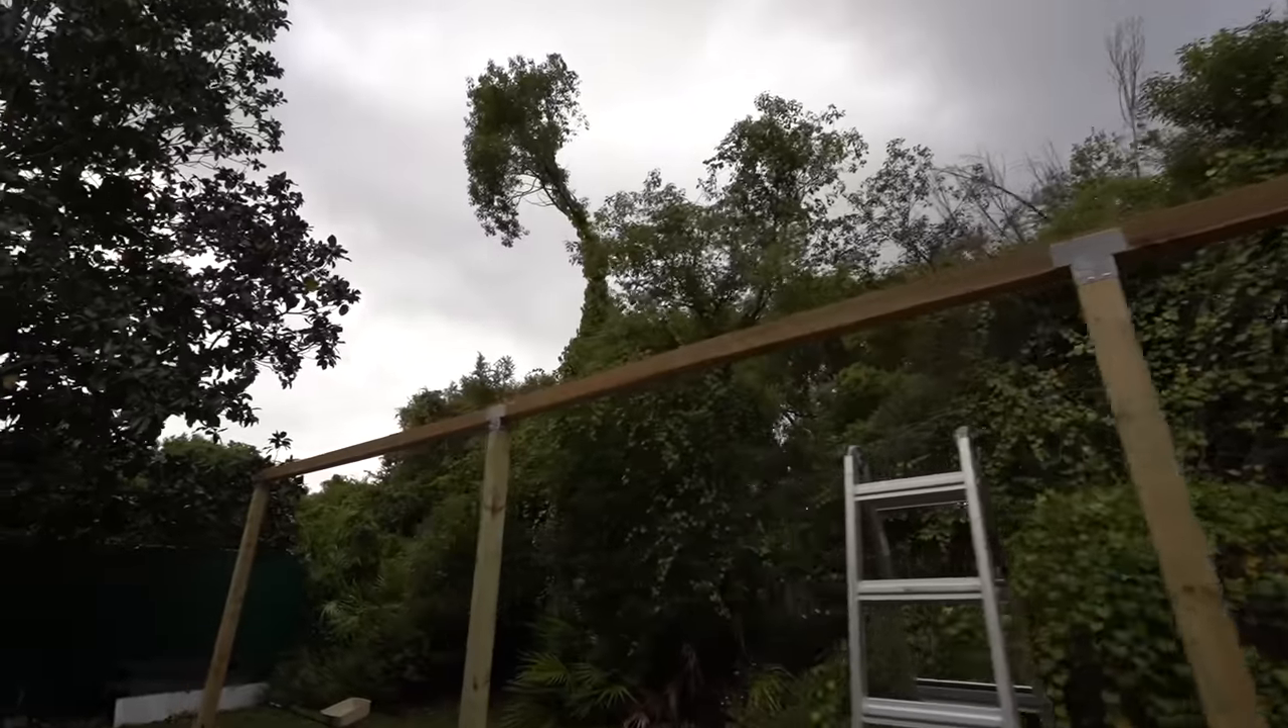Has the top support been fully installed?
Yes.